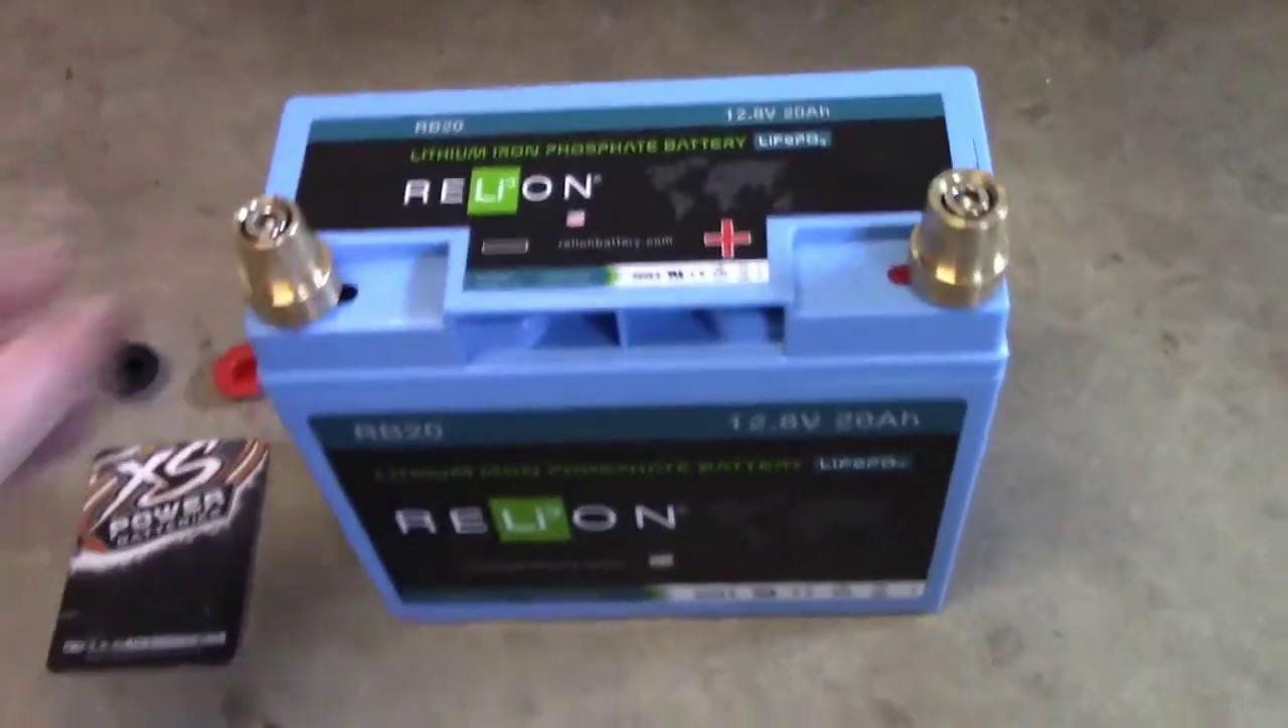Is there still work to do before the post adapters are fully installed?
No.